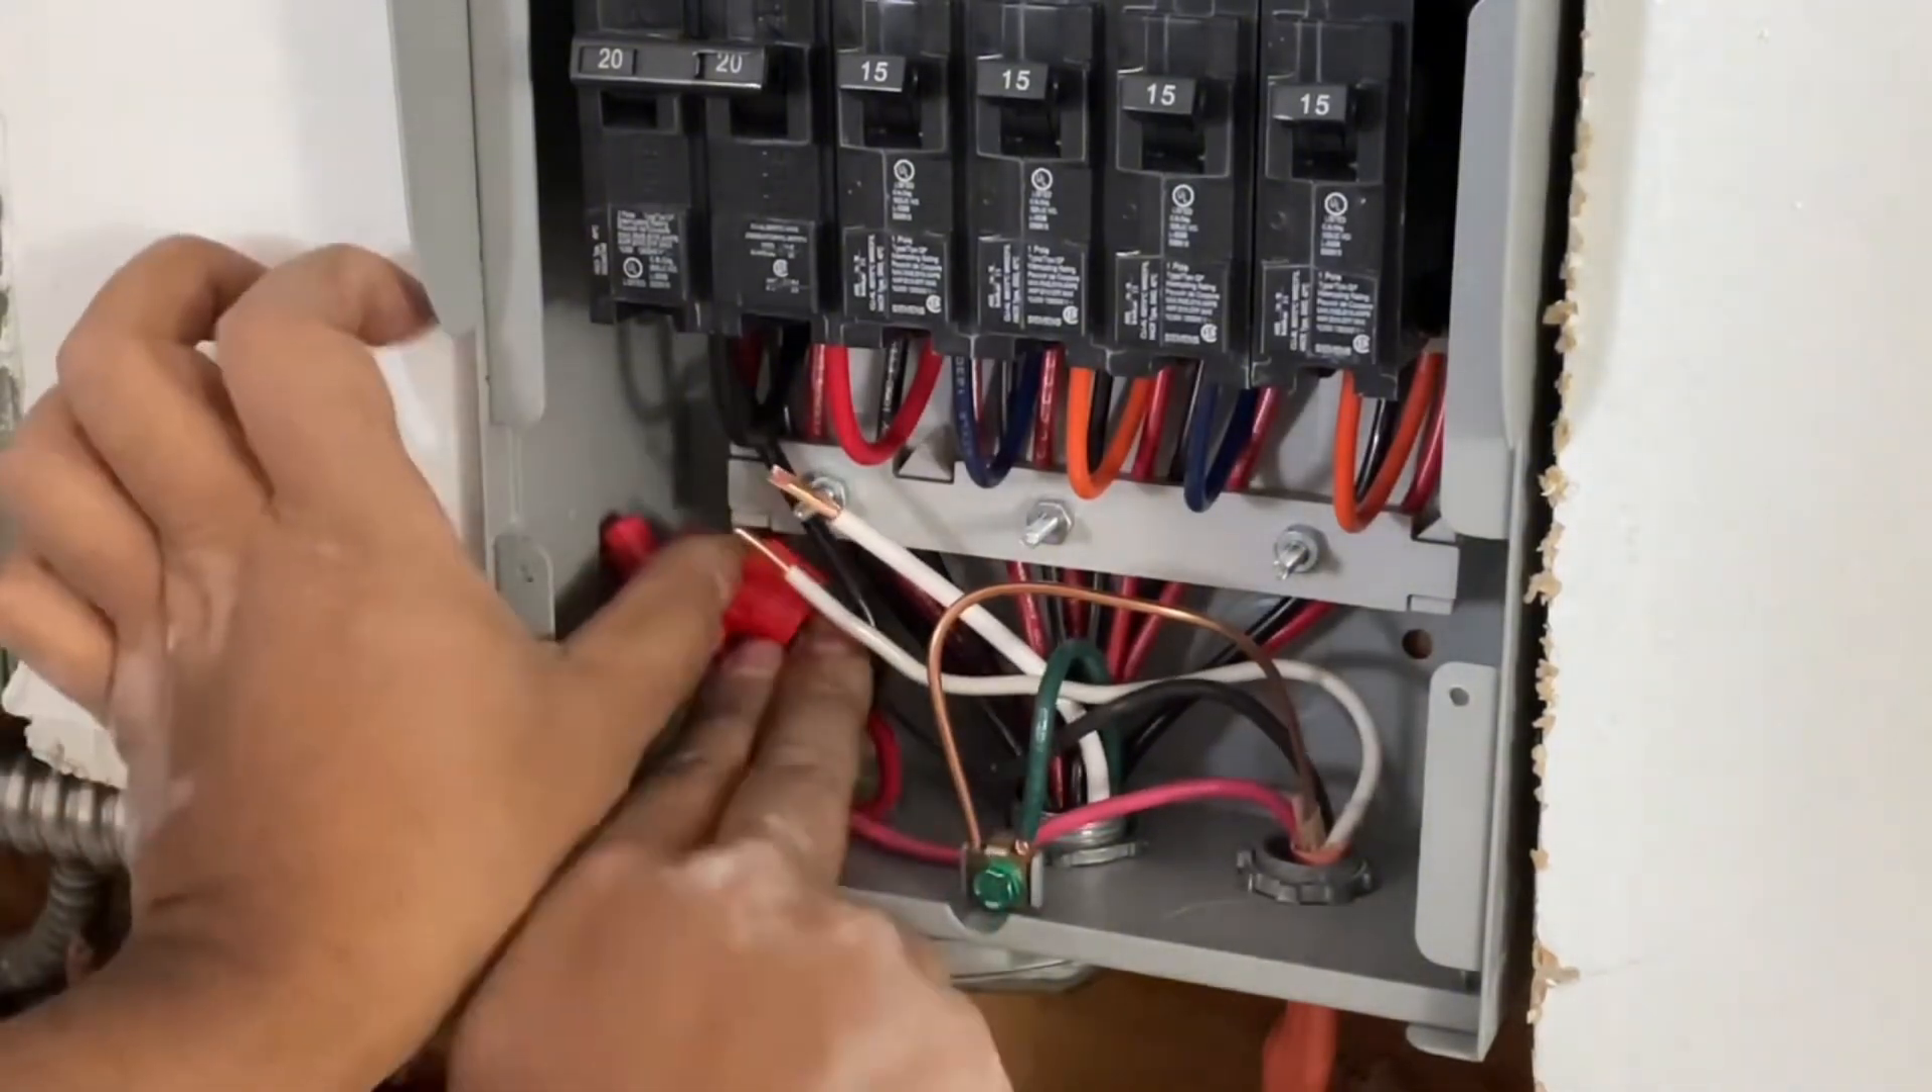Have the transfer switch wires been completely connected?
No.